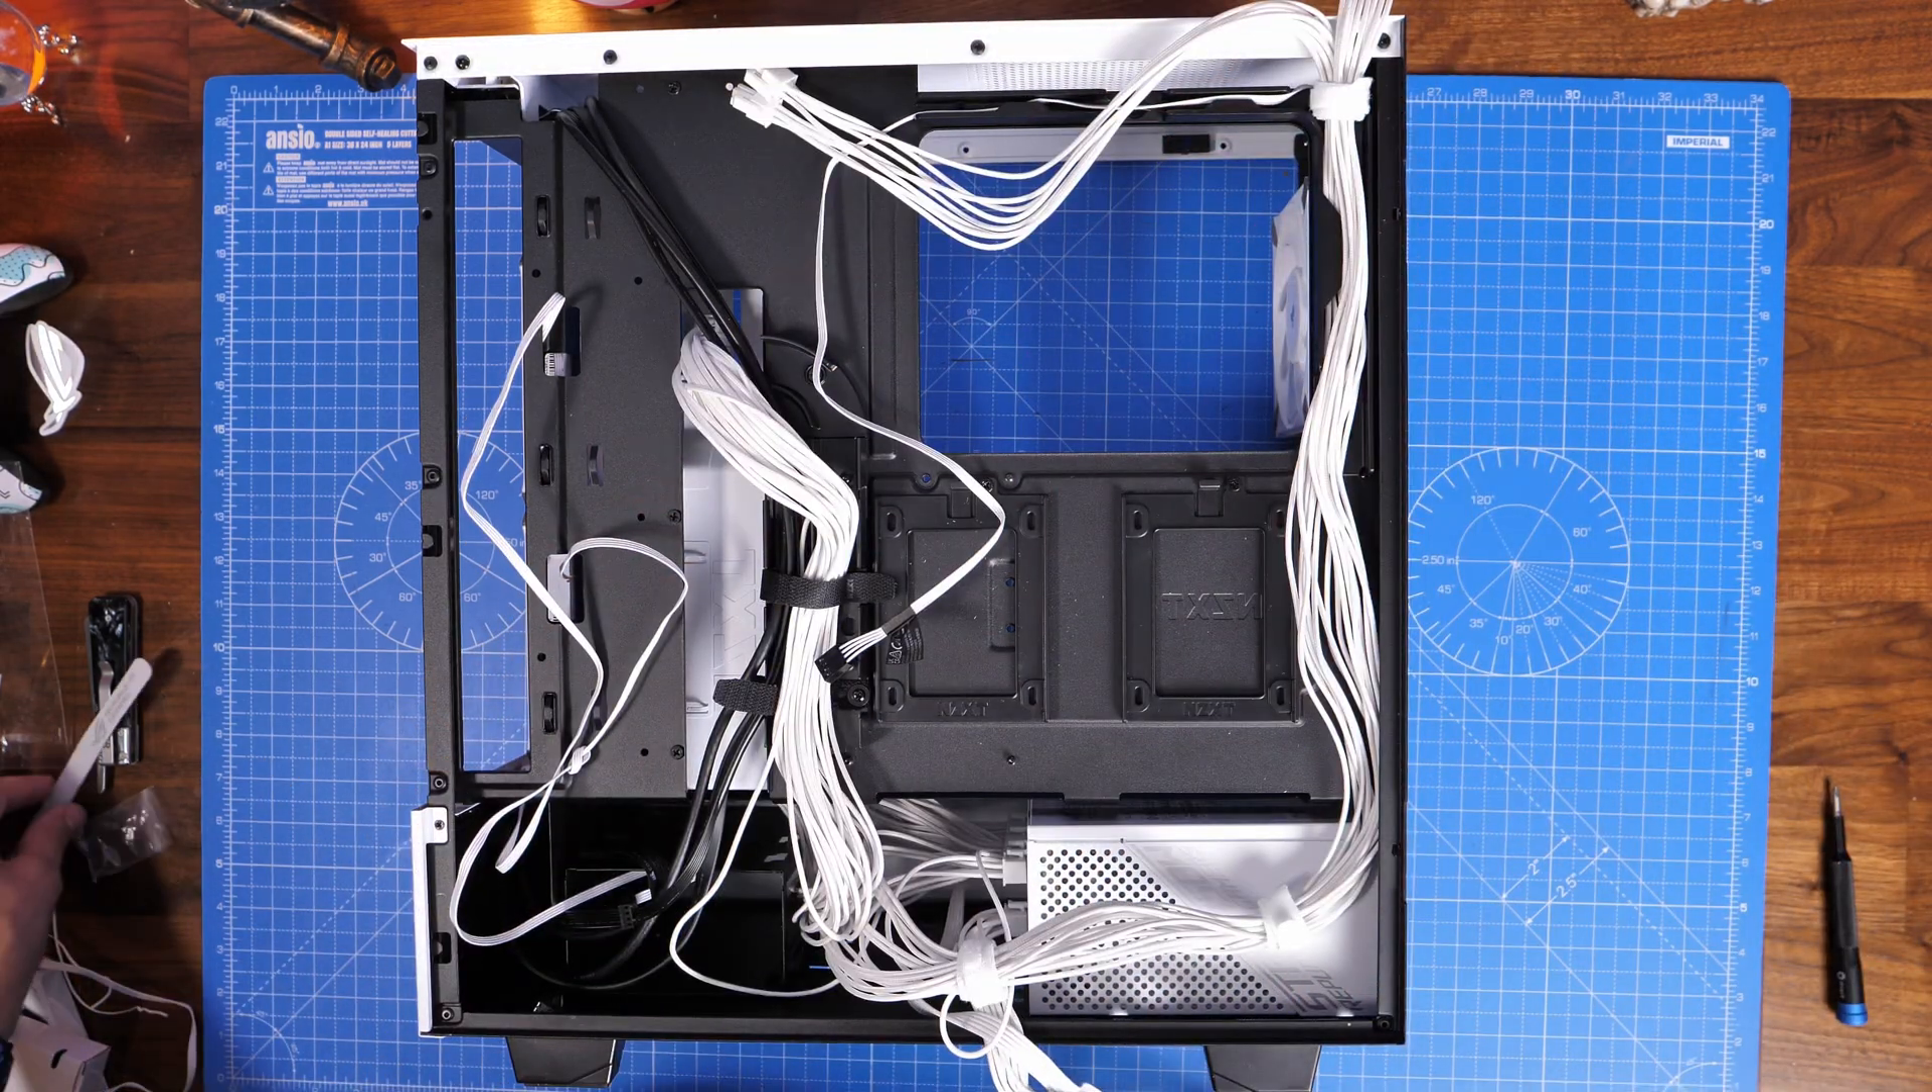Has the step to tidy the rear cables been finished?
No.